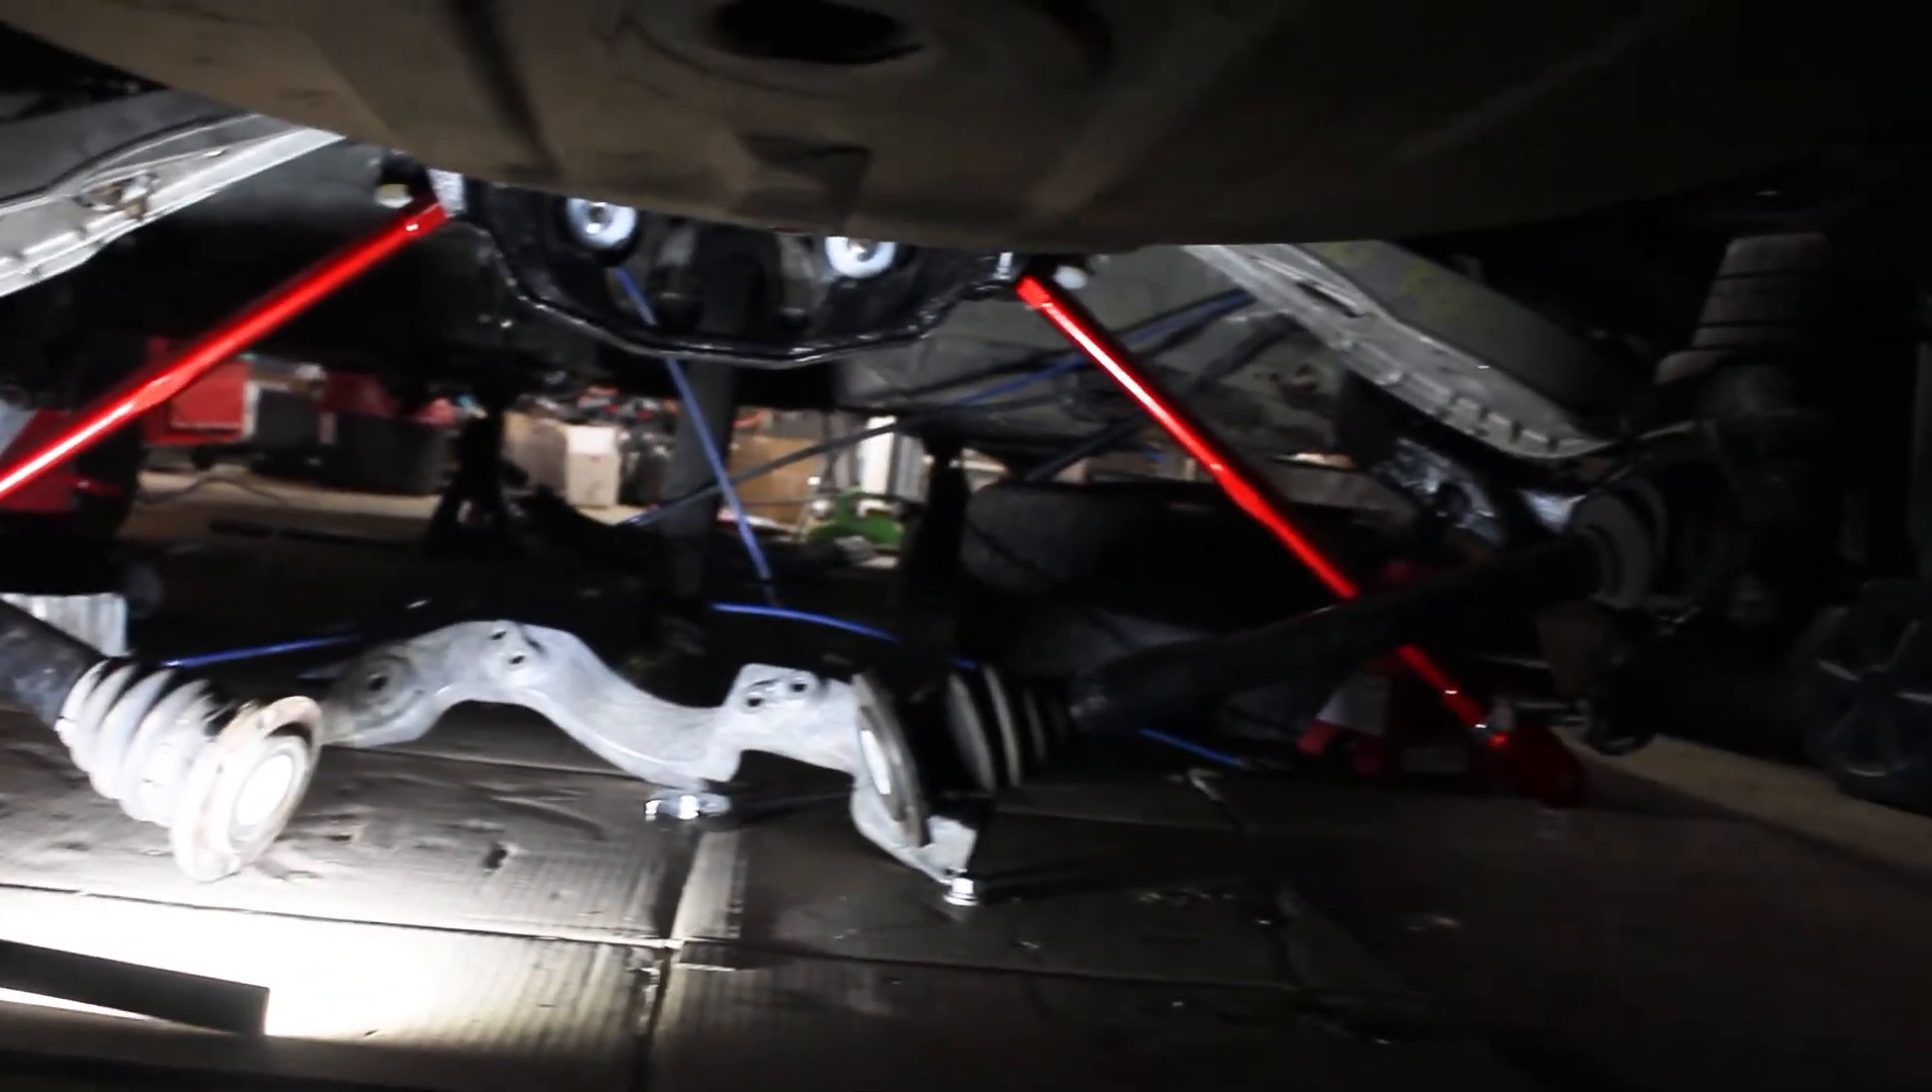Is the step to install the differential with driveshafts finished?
No.